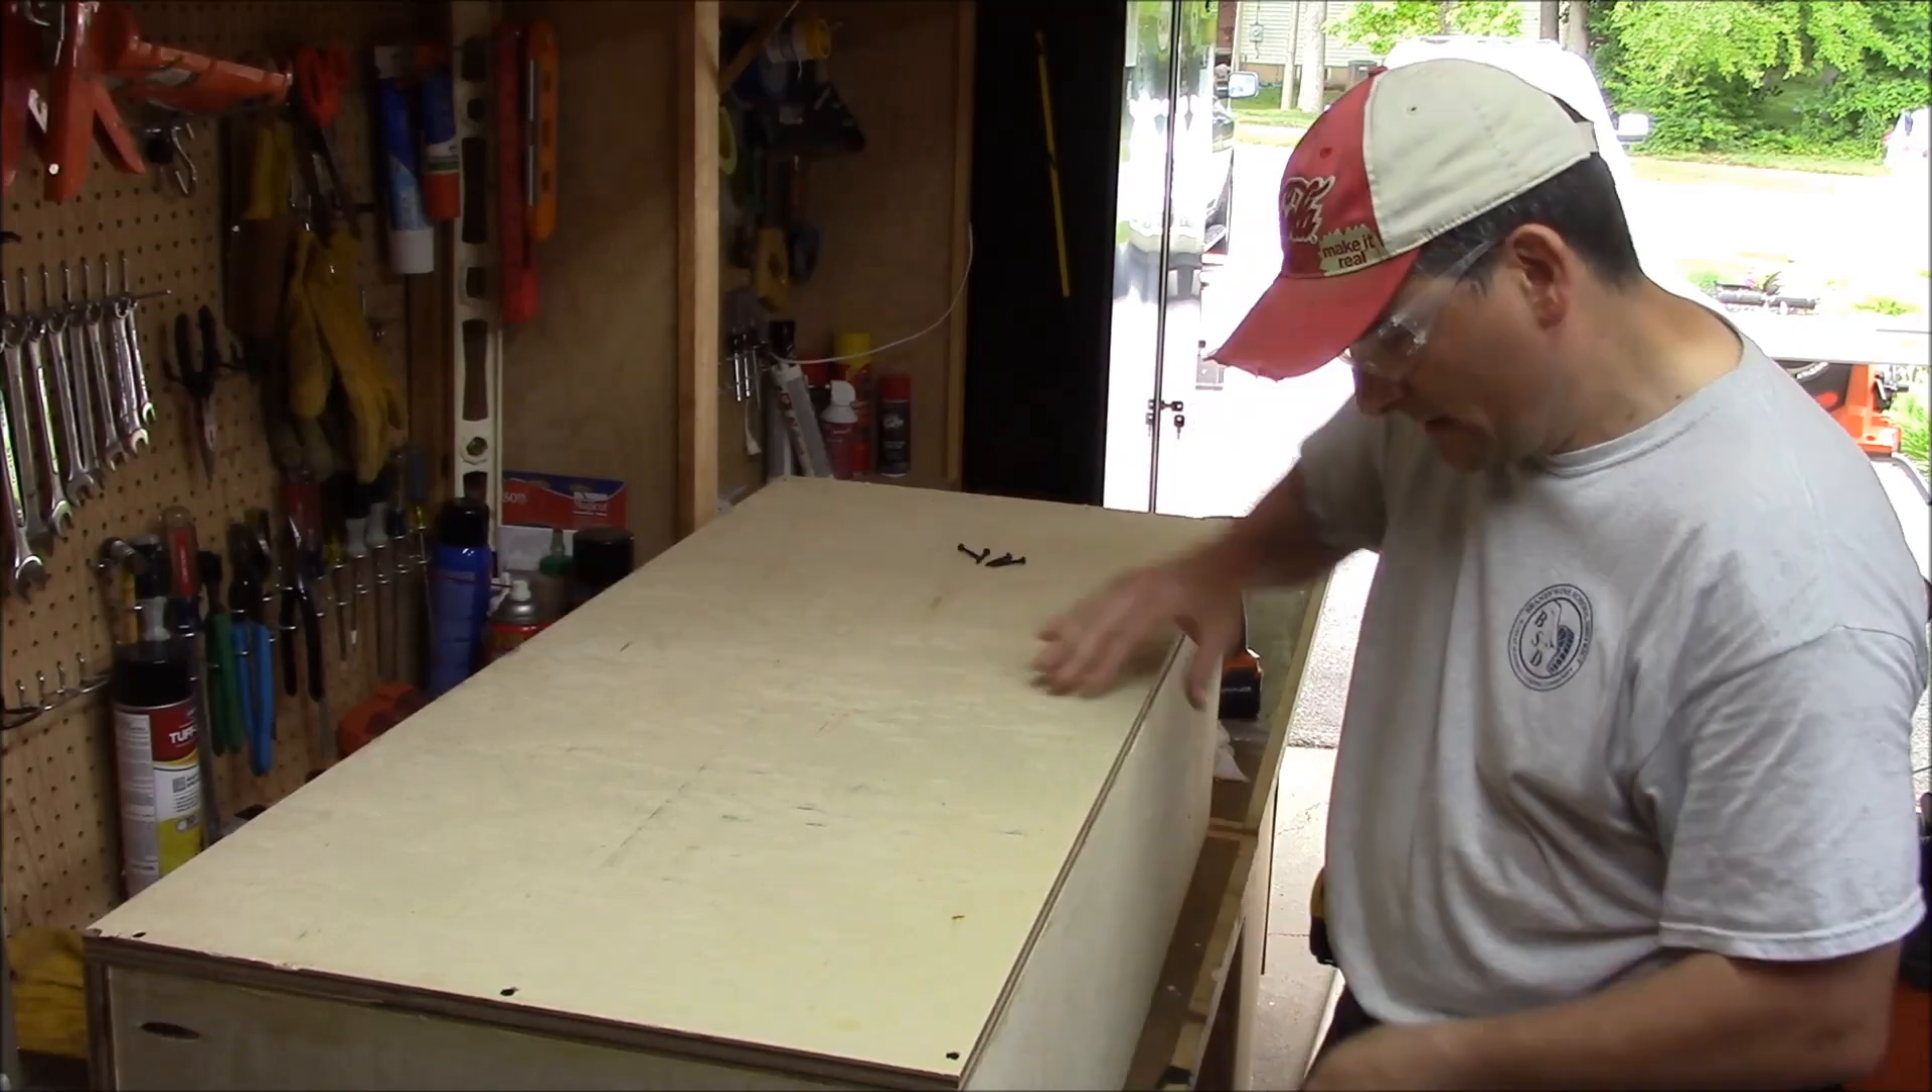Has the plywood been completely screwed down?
No.